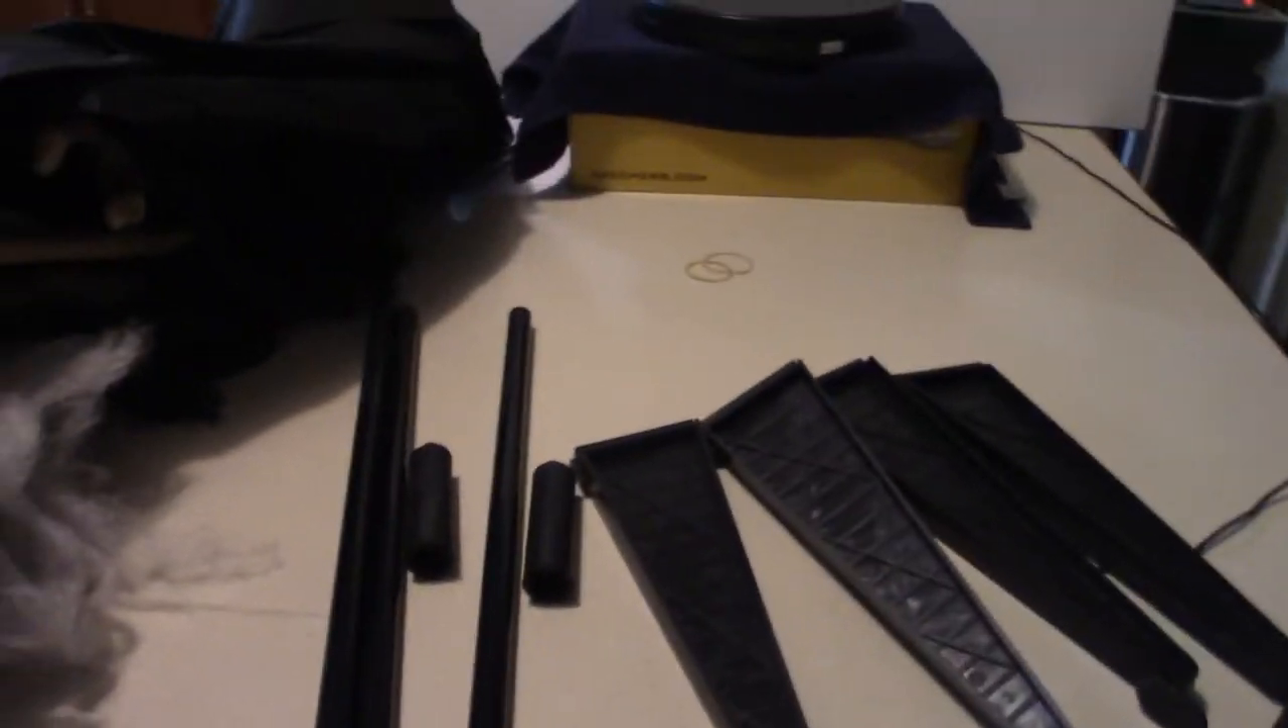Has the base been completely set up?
No.